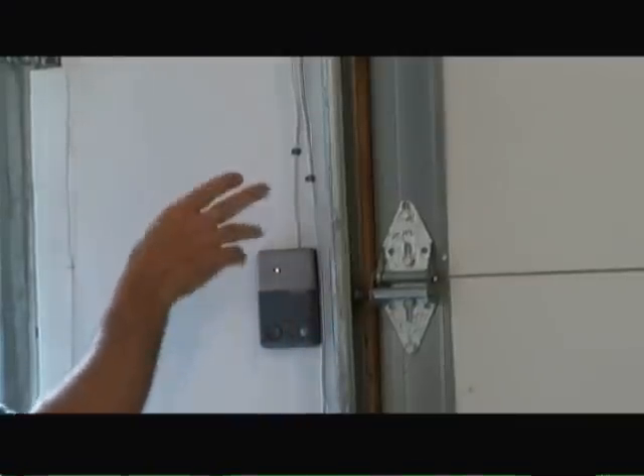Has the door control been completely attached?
Yes.